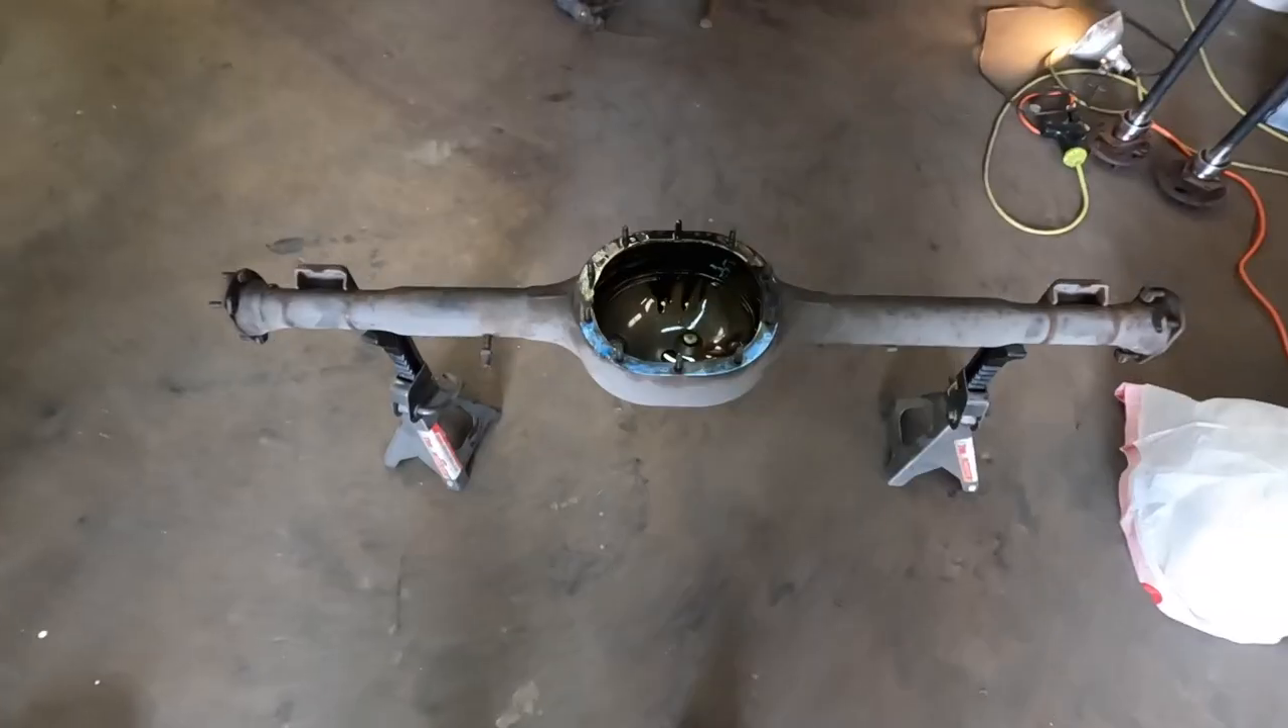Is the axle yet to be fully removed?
No.